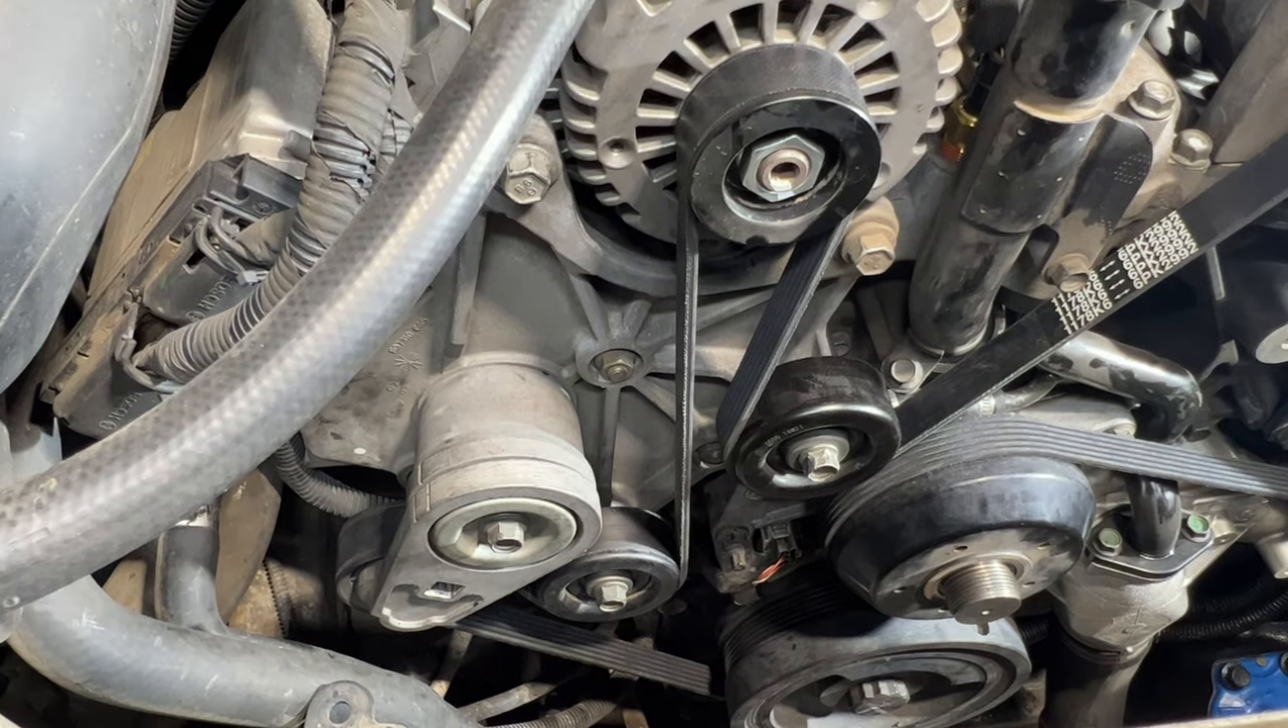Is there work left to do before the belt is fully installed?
No.